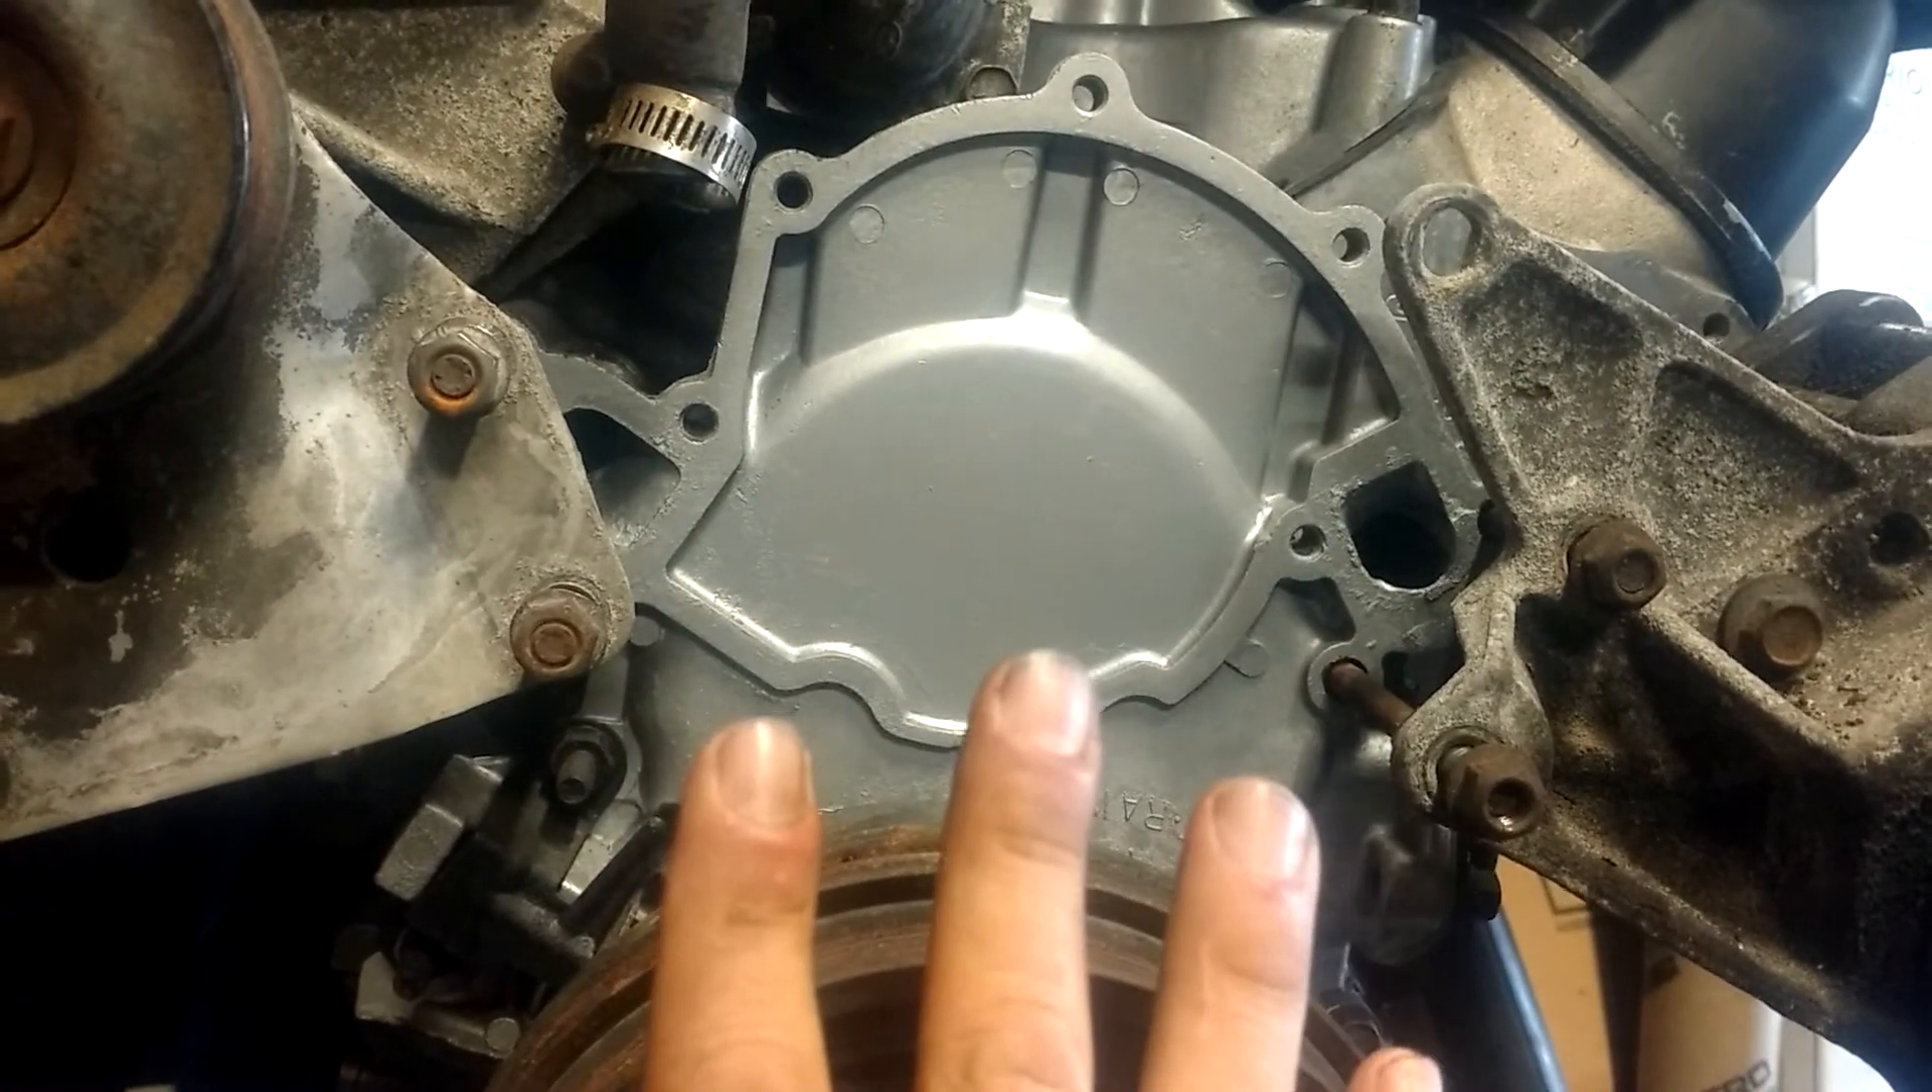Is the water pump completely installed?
No.